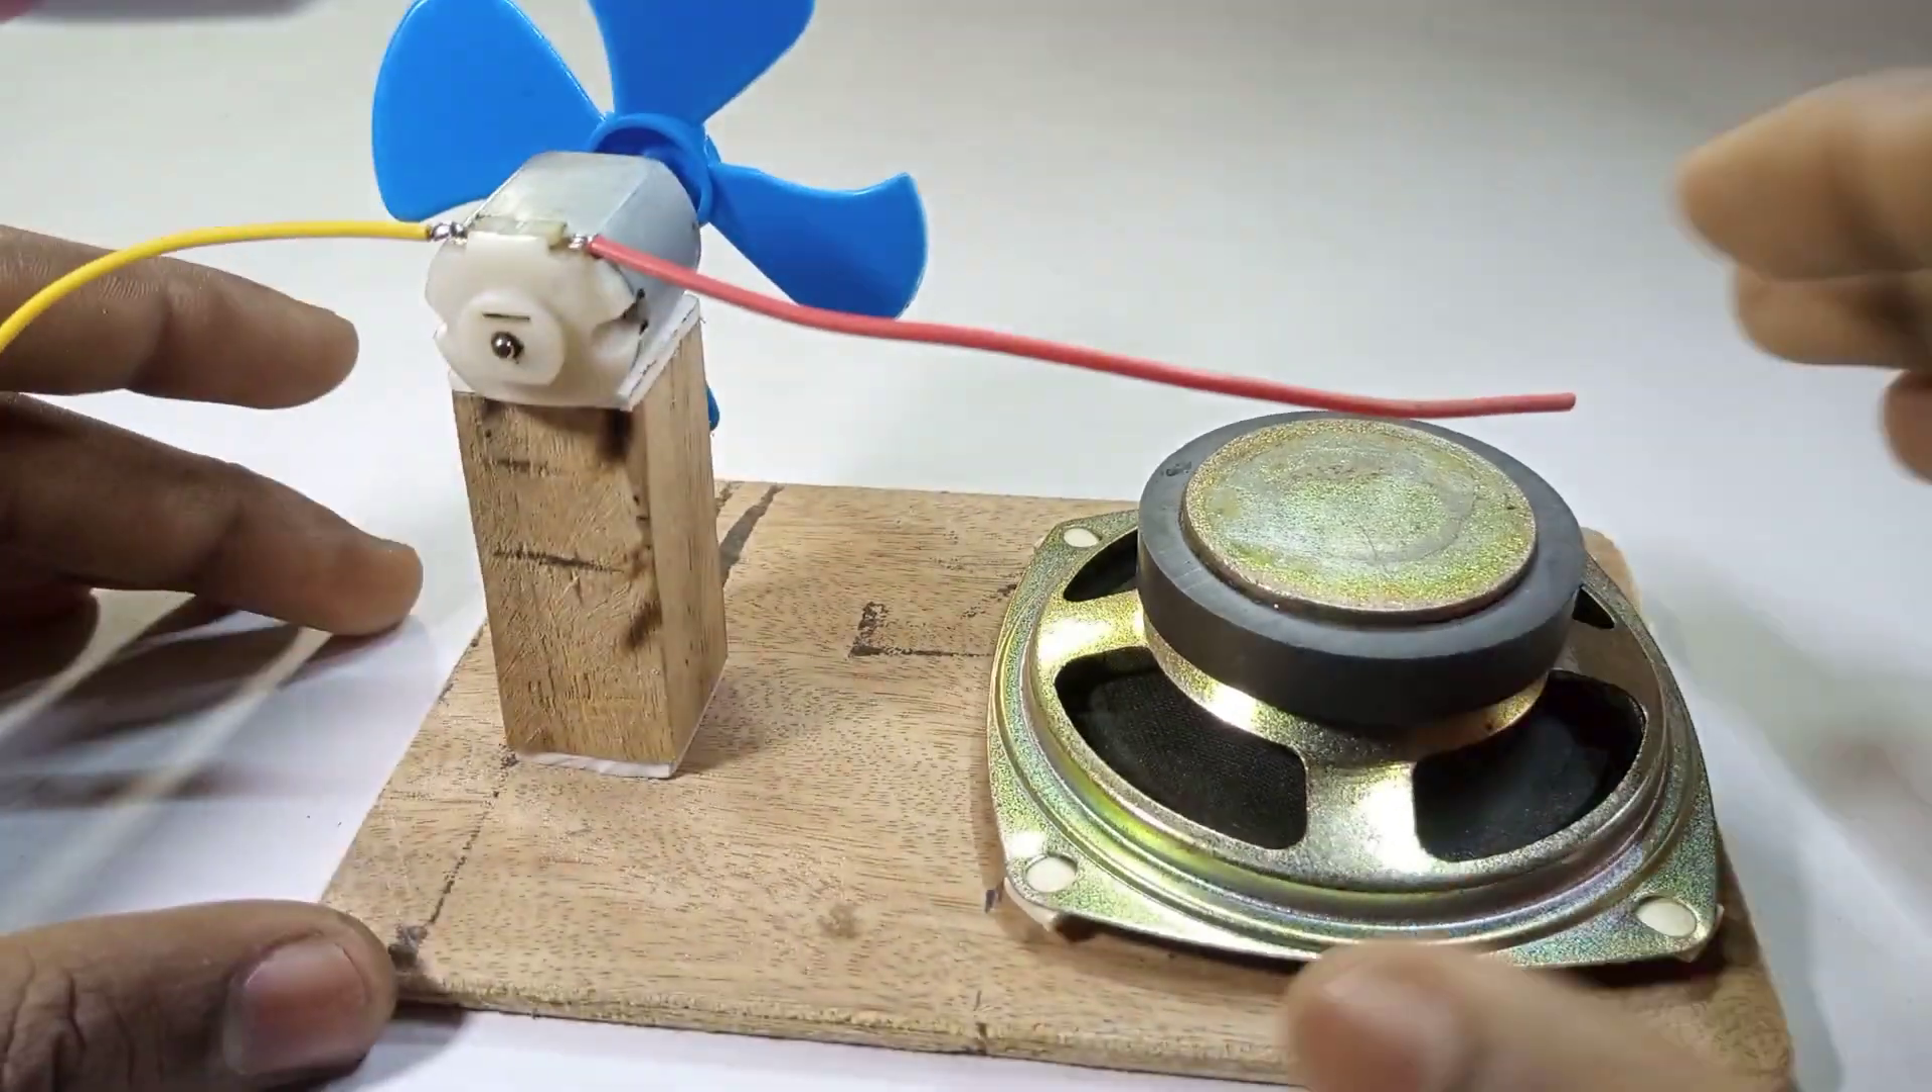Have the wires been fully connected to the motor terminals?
Yes.